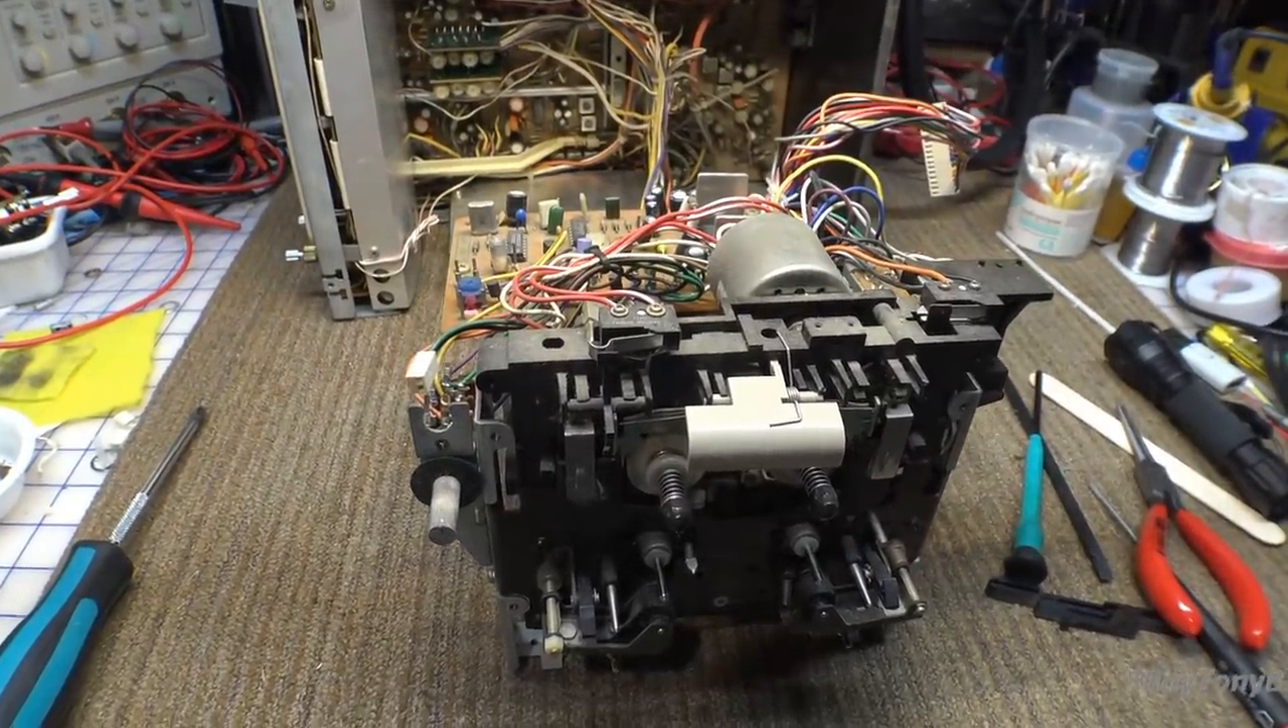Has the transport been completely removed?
Yes.